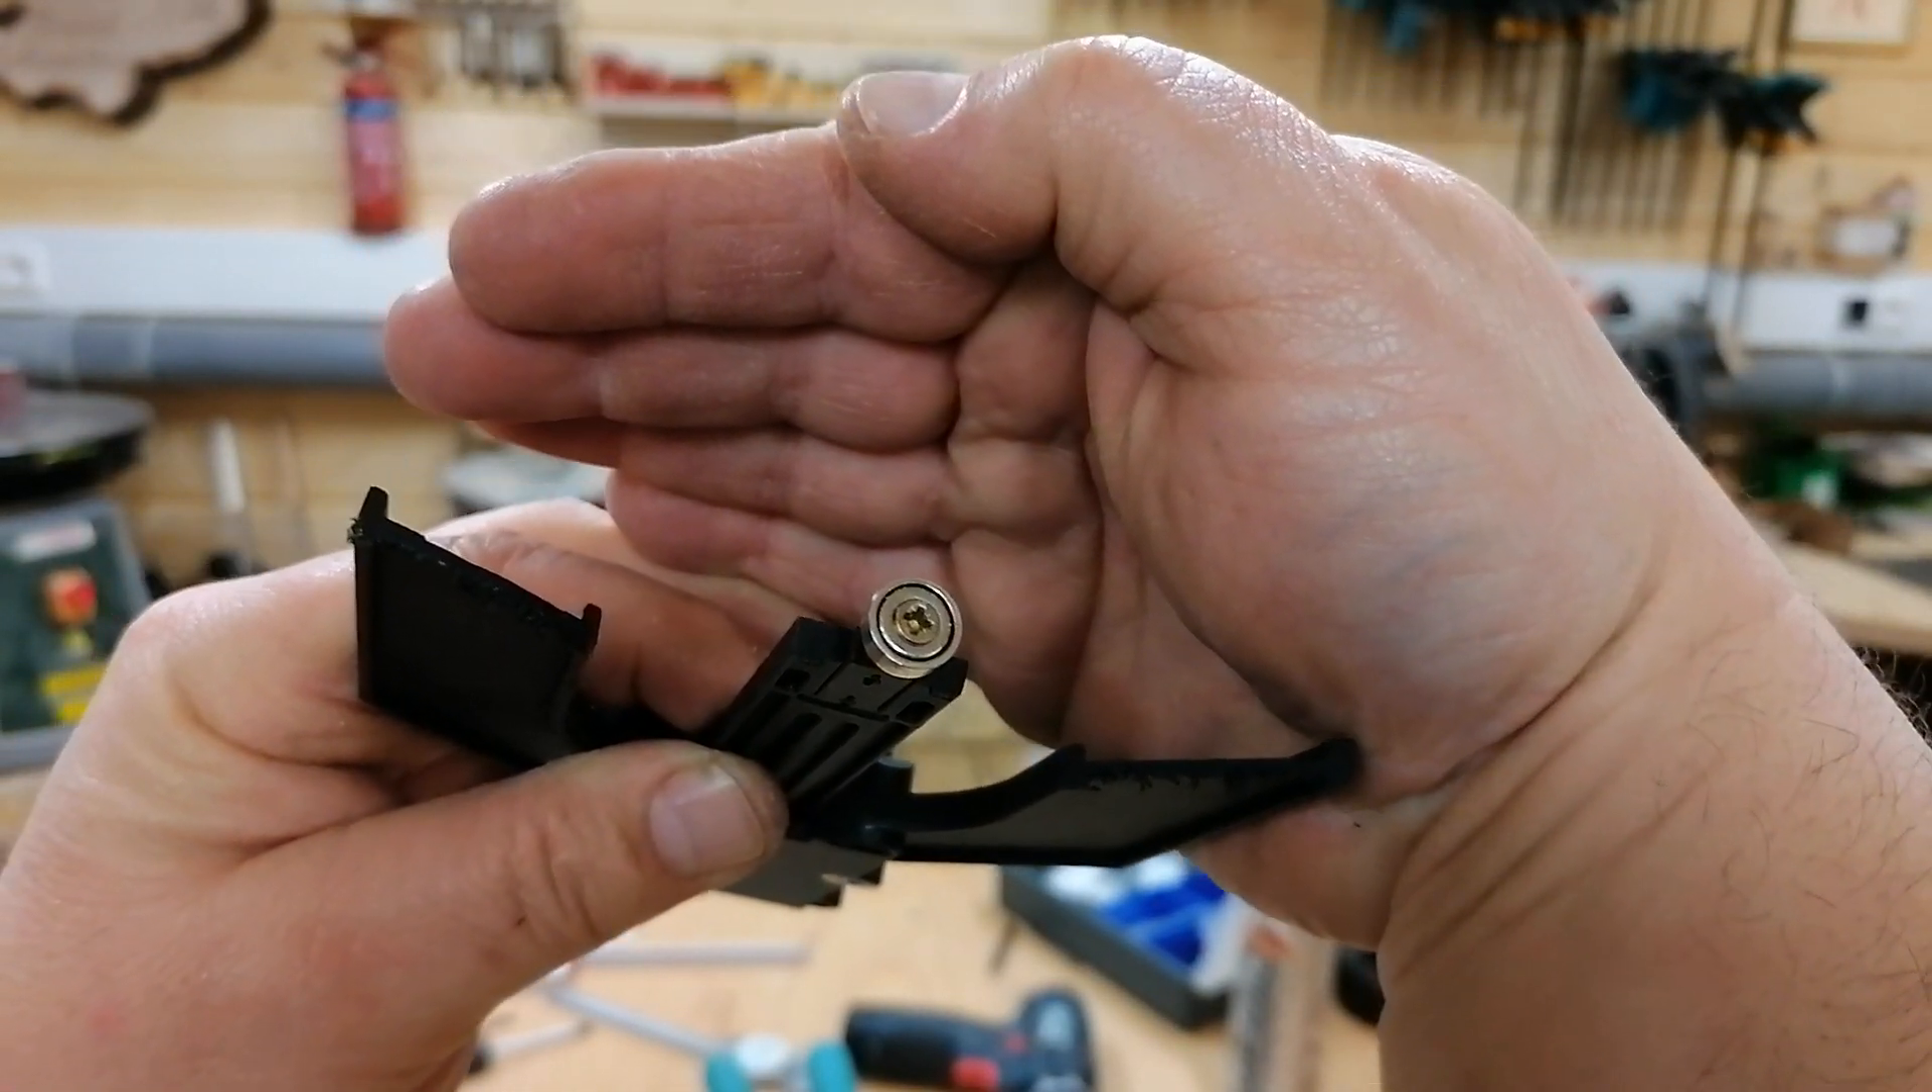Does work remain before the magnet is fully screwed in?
No.